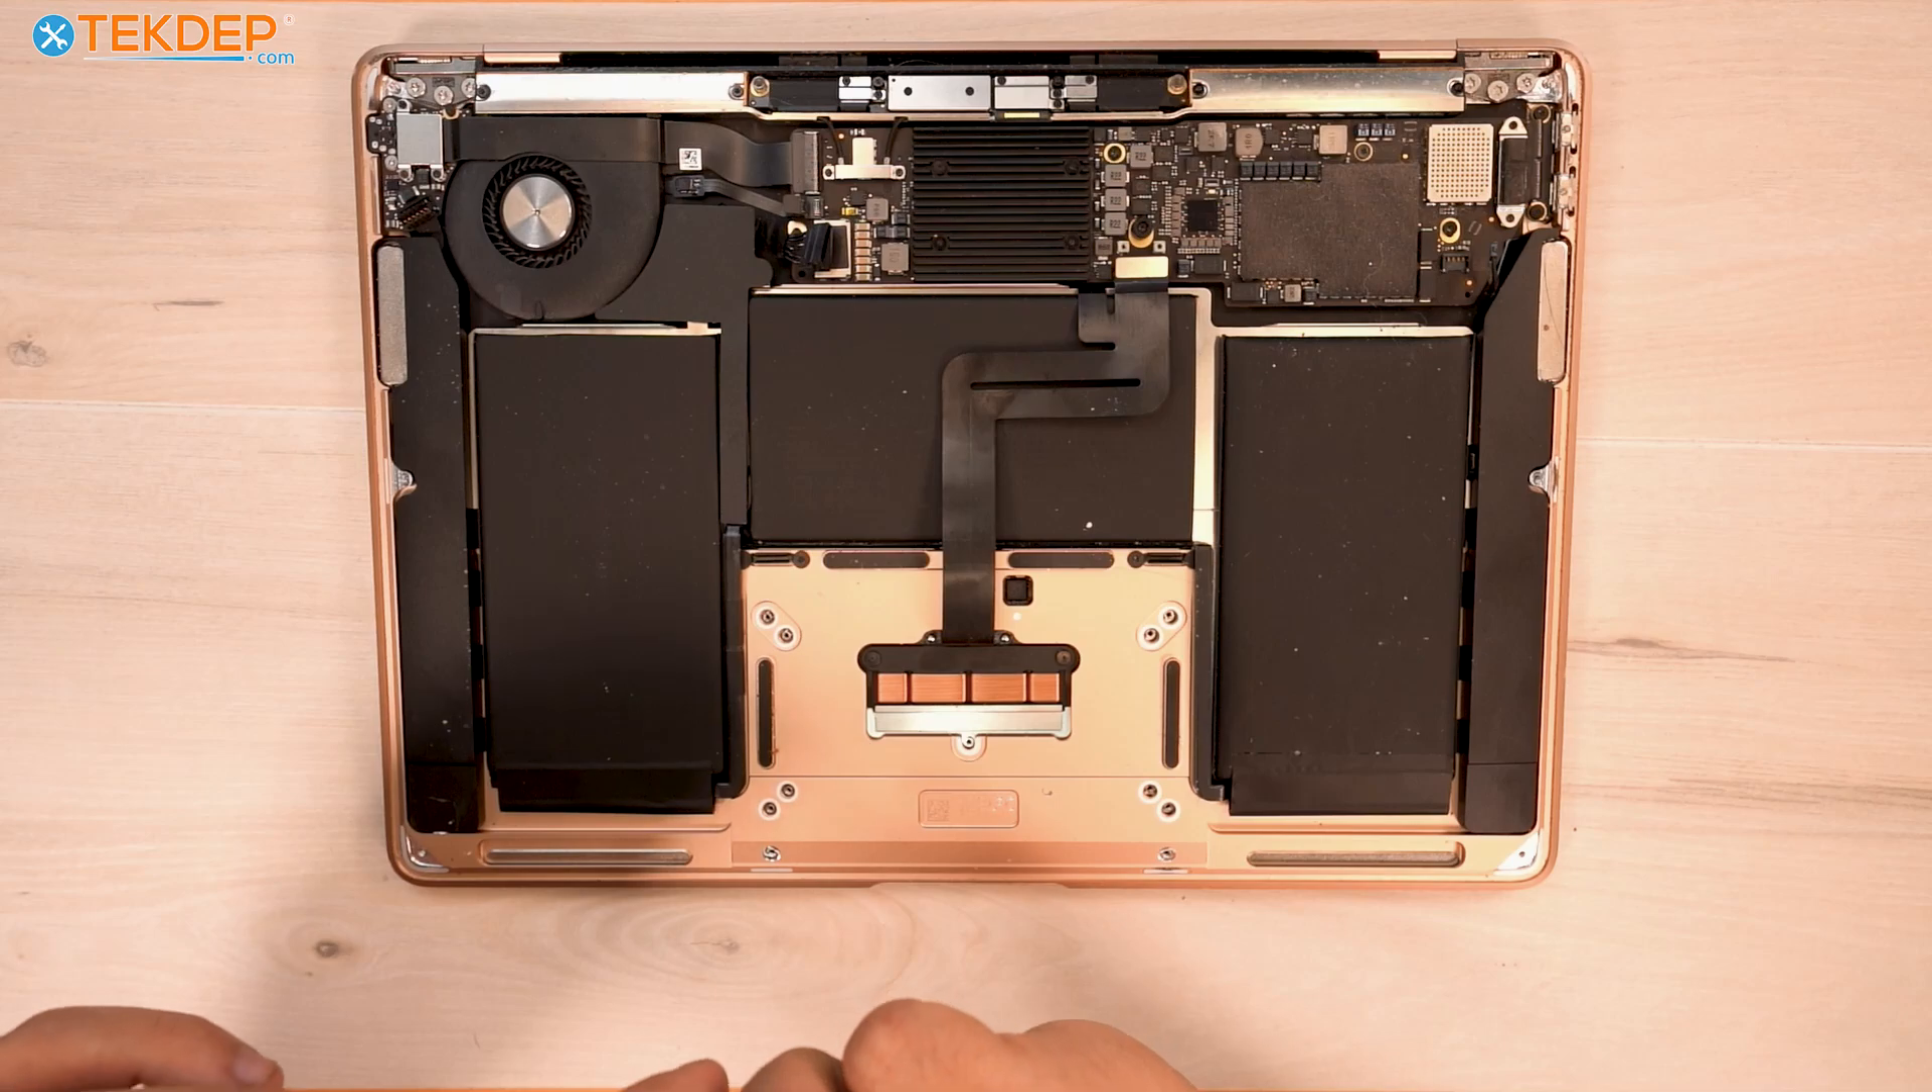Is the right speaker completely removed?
No.